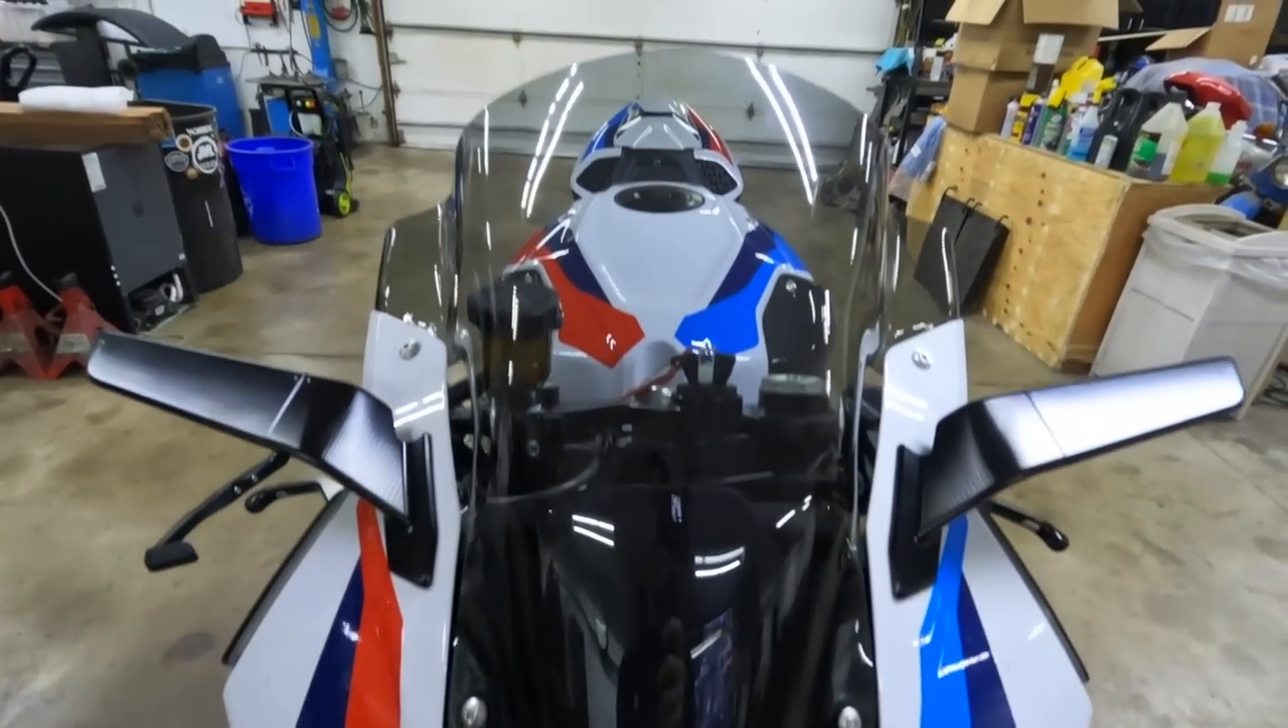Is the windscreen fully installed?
Yes.